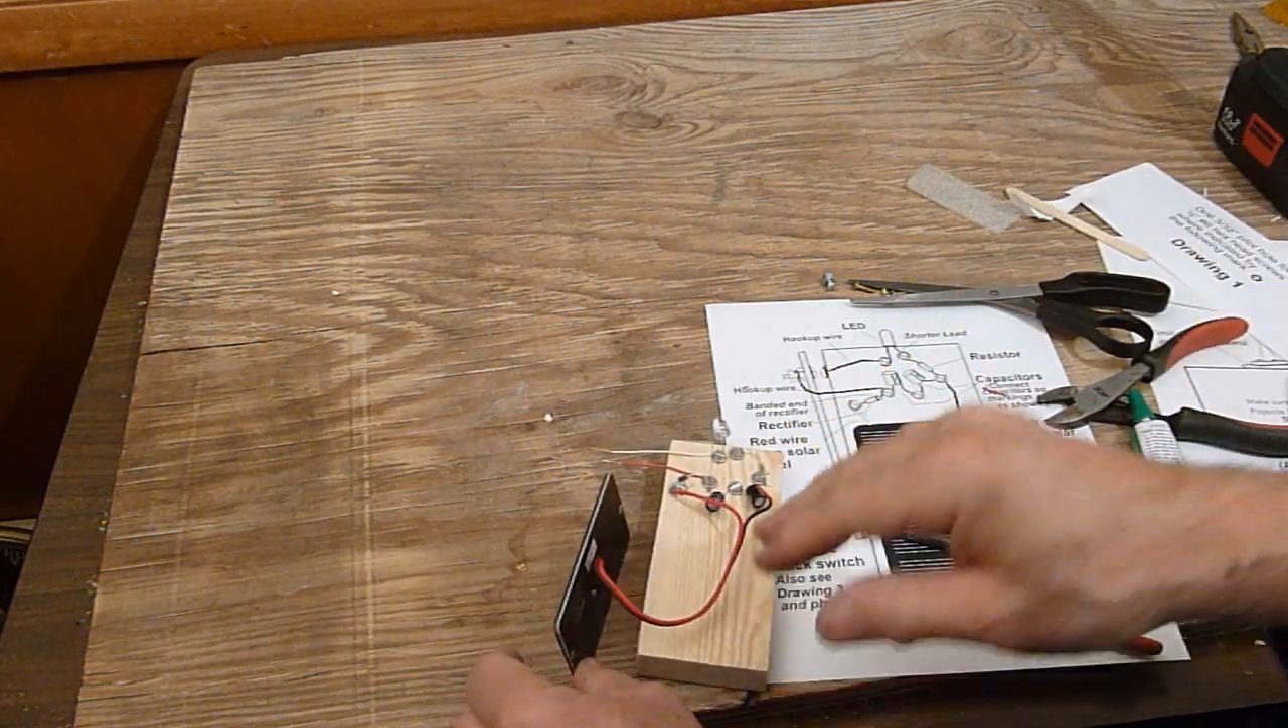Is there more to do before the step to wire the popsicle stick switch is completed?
Yes.